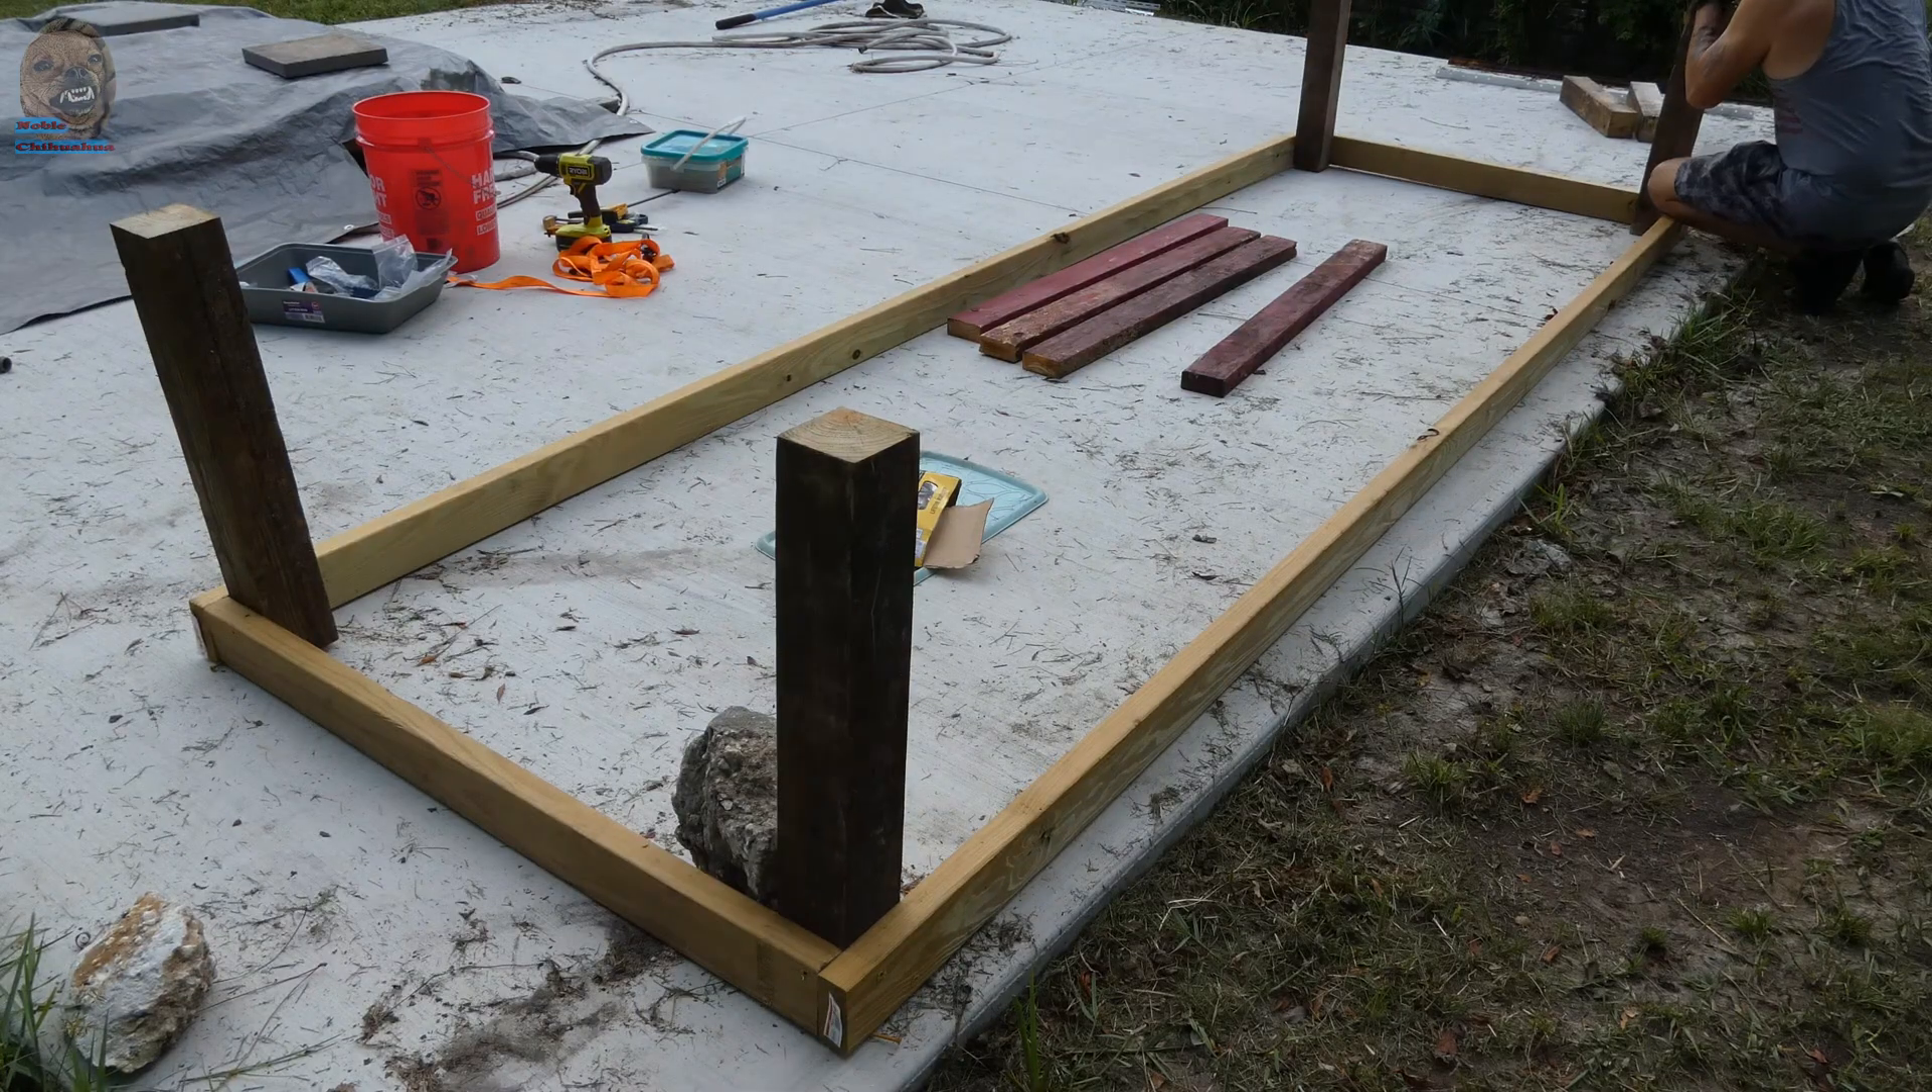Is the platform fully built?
No.